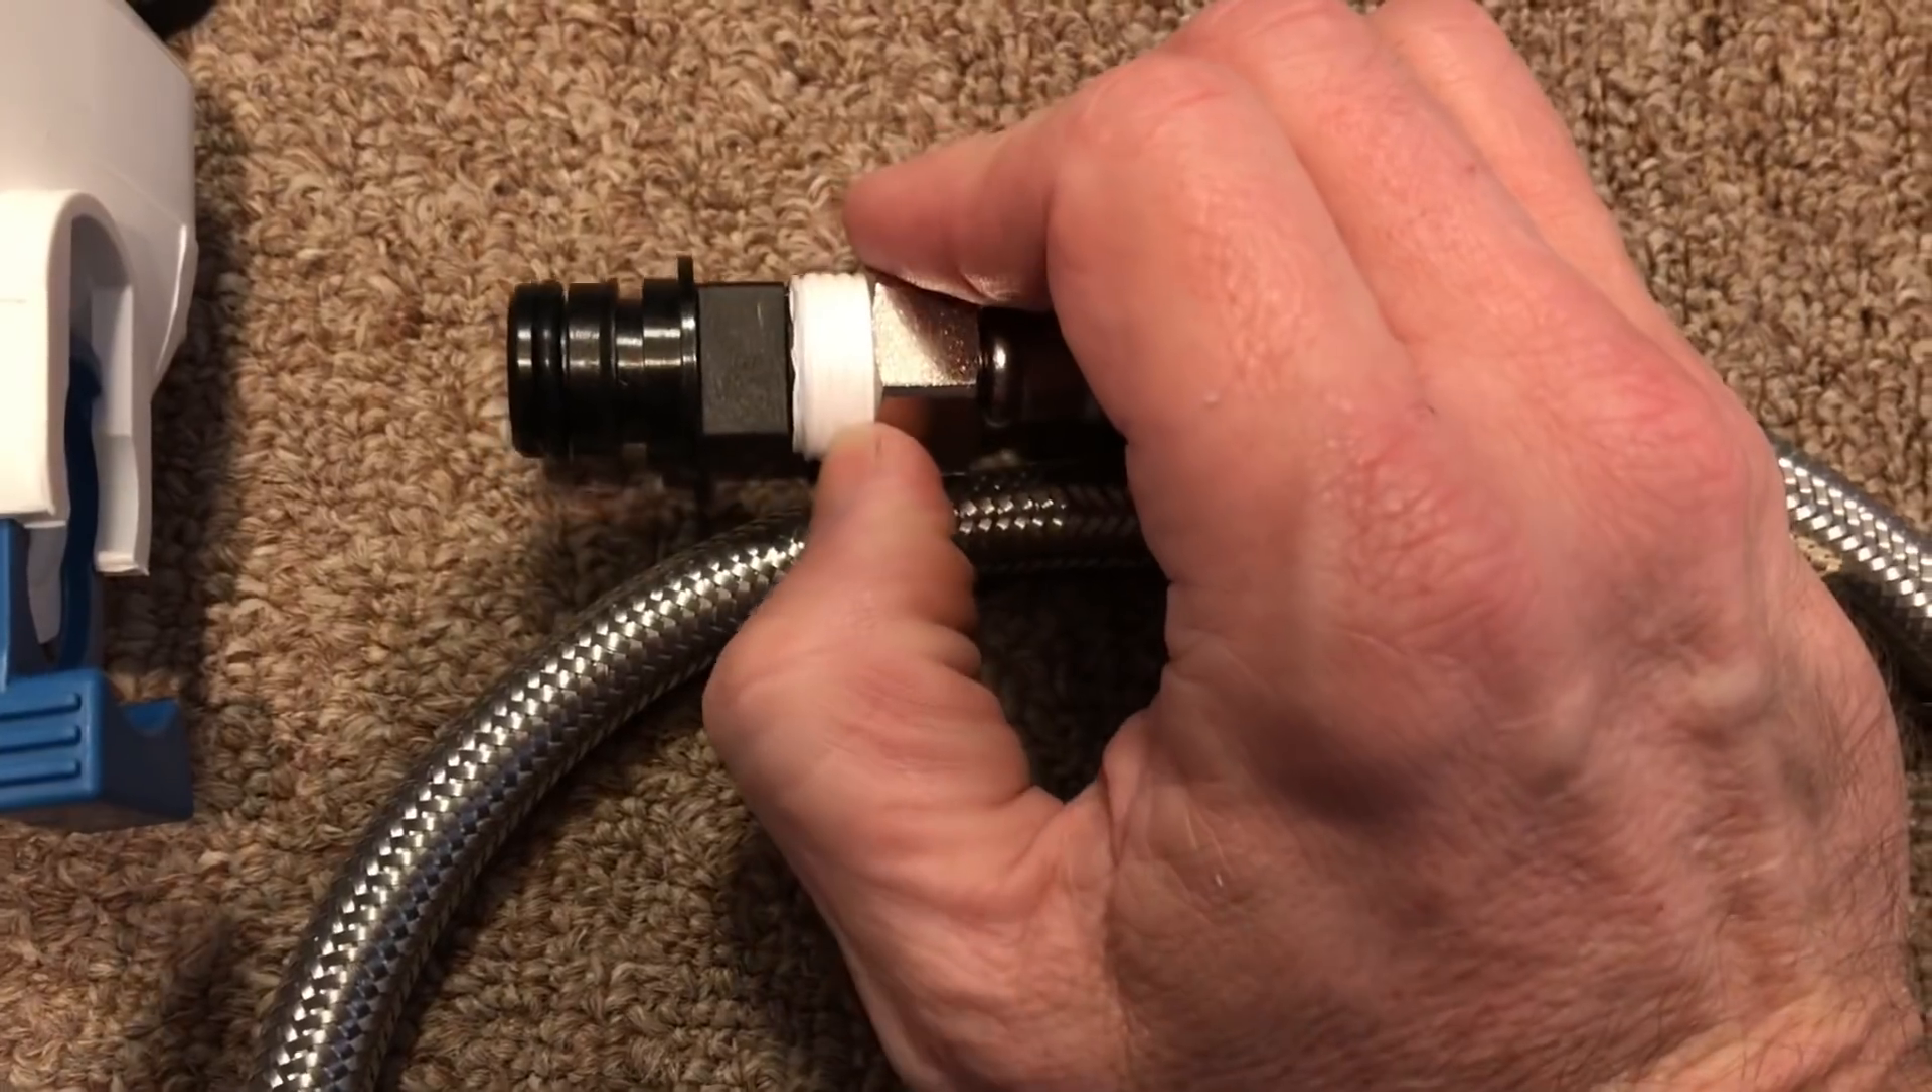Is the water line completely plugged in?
No.